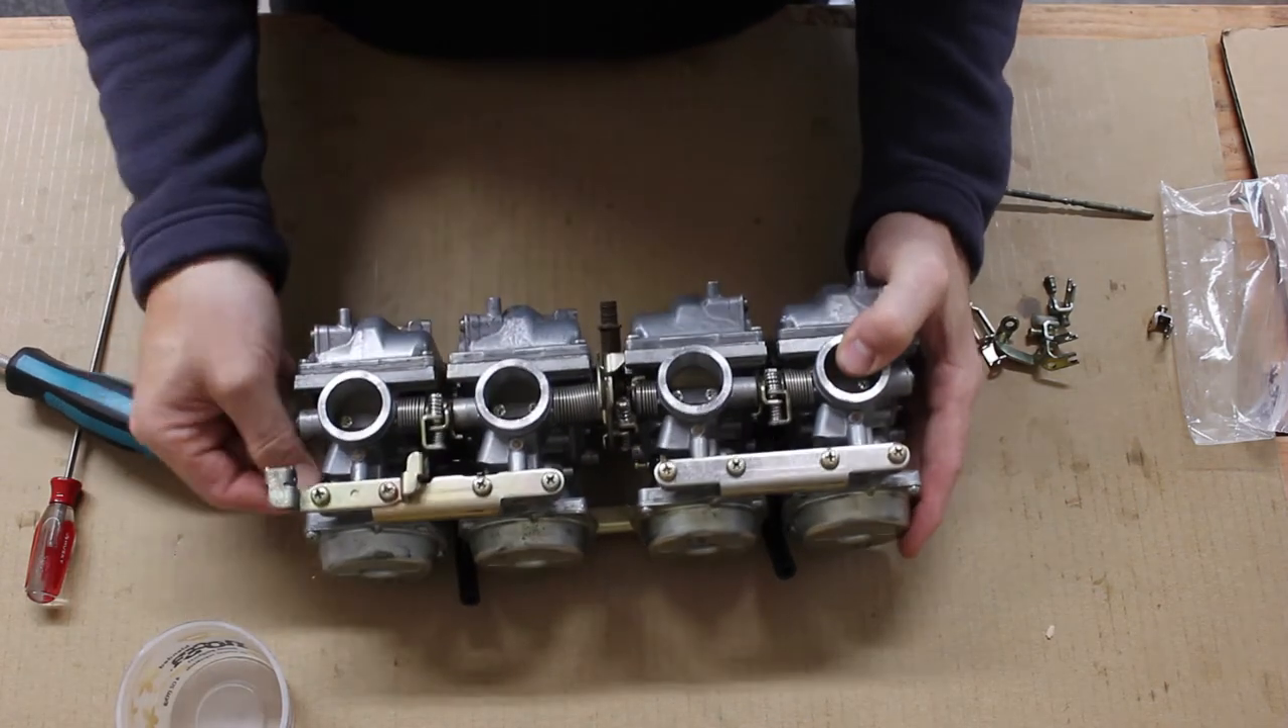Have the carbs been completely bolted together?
Yes.